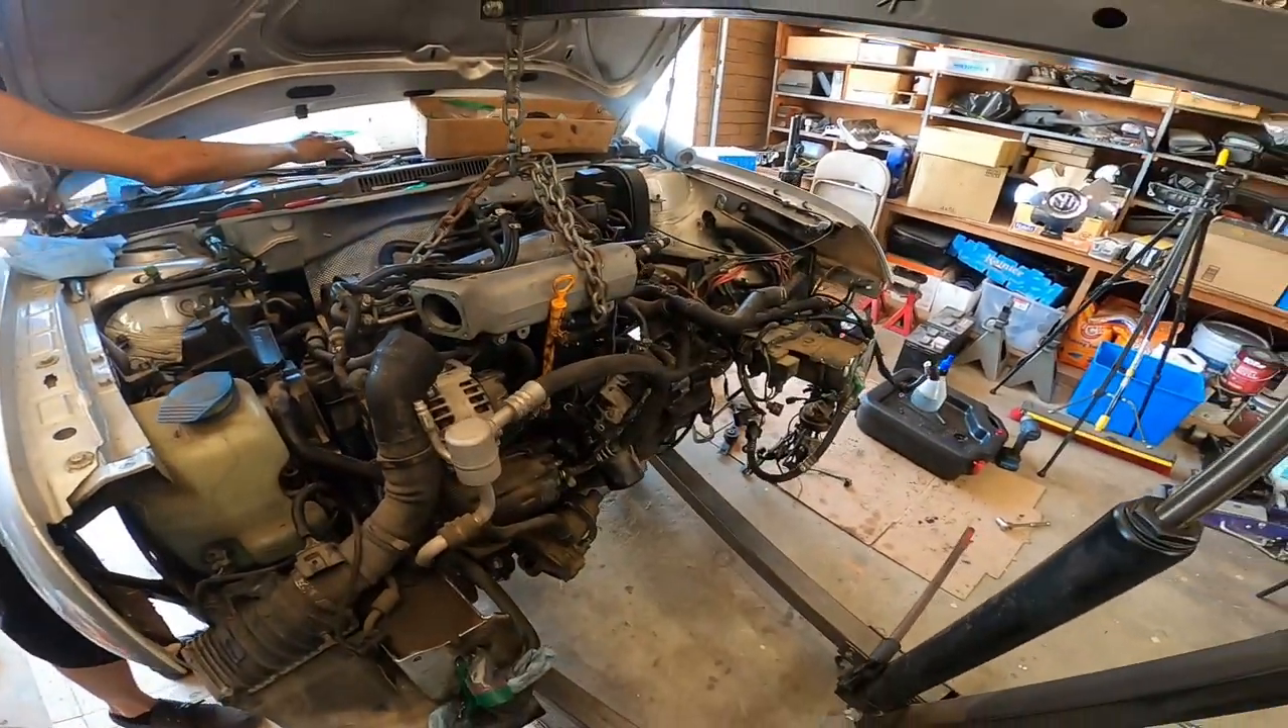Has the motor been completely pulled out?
No.